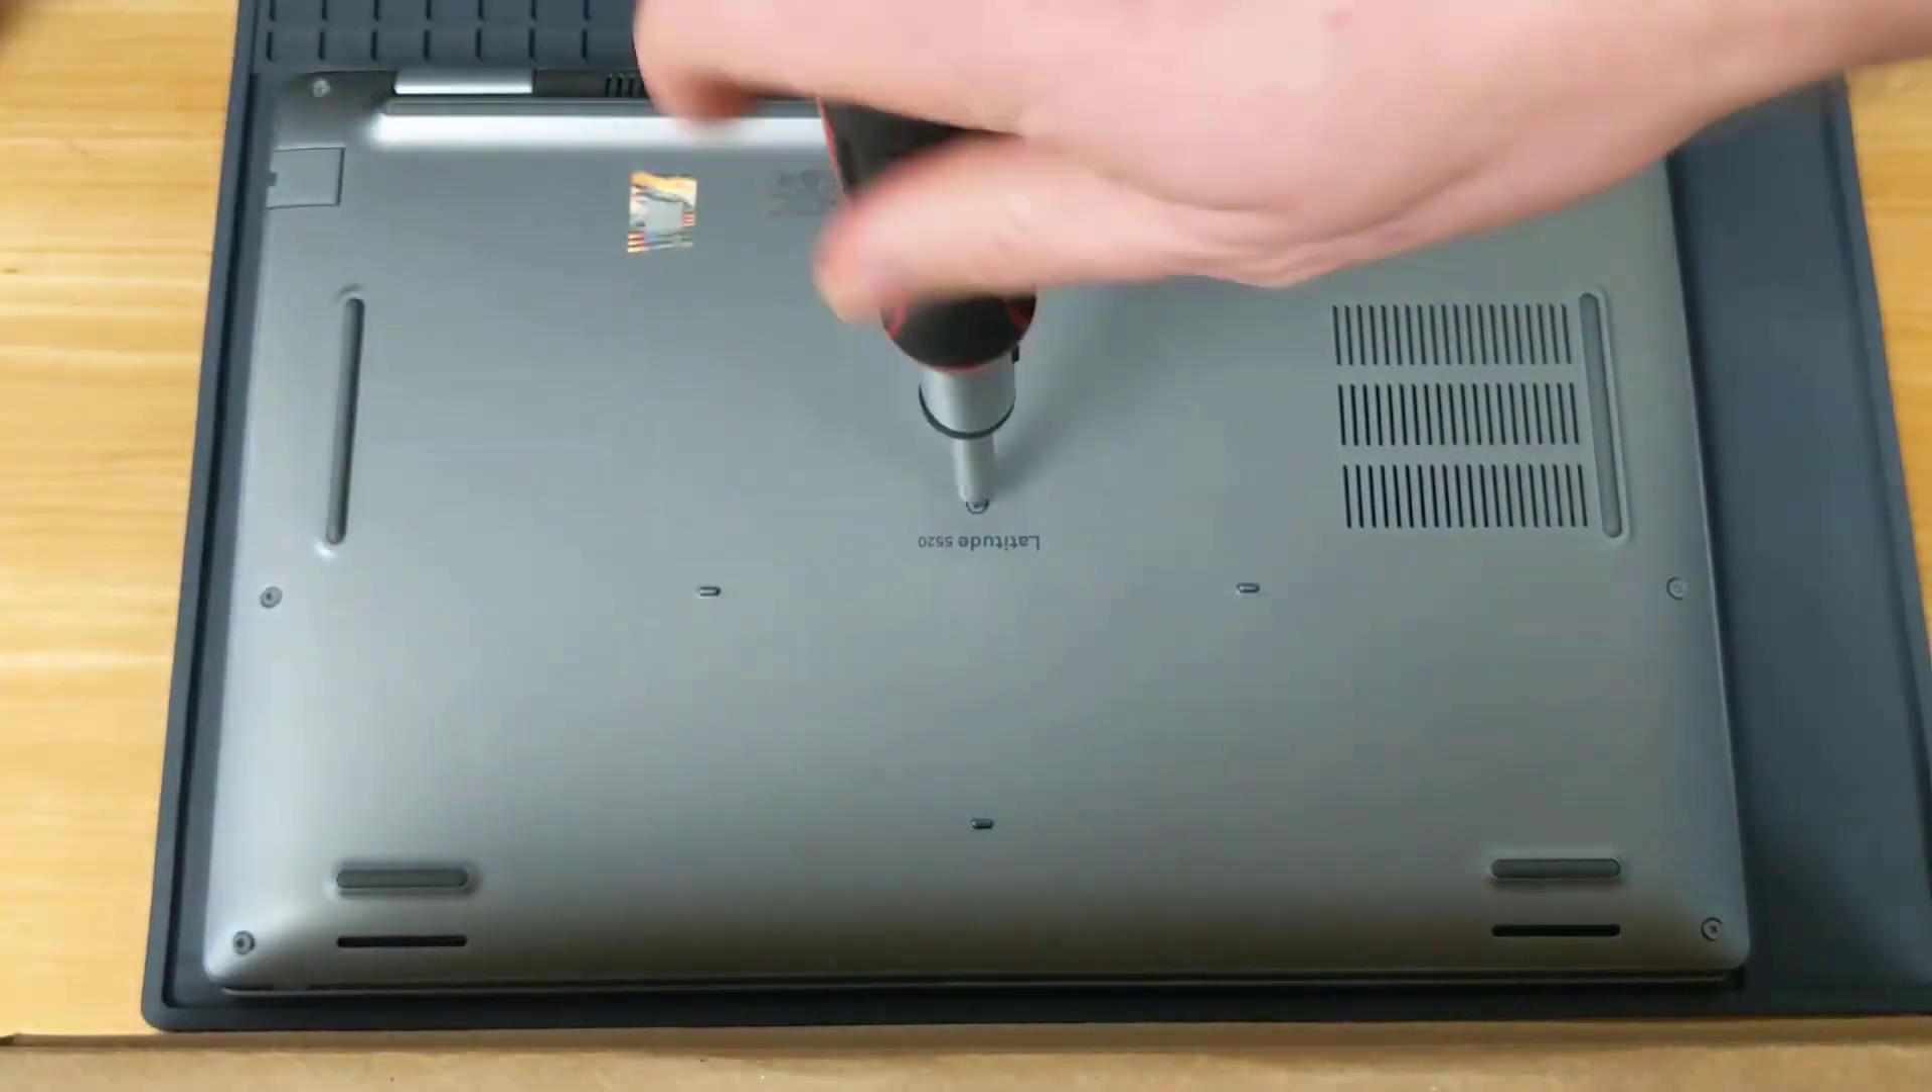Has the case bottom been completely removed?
No.